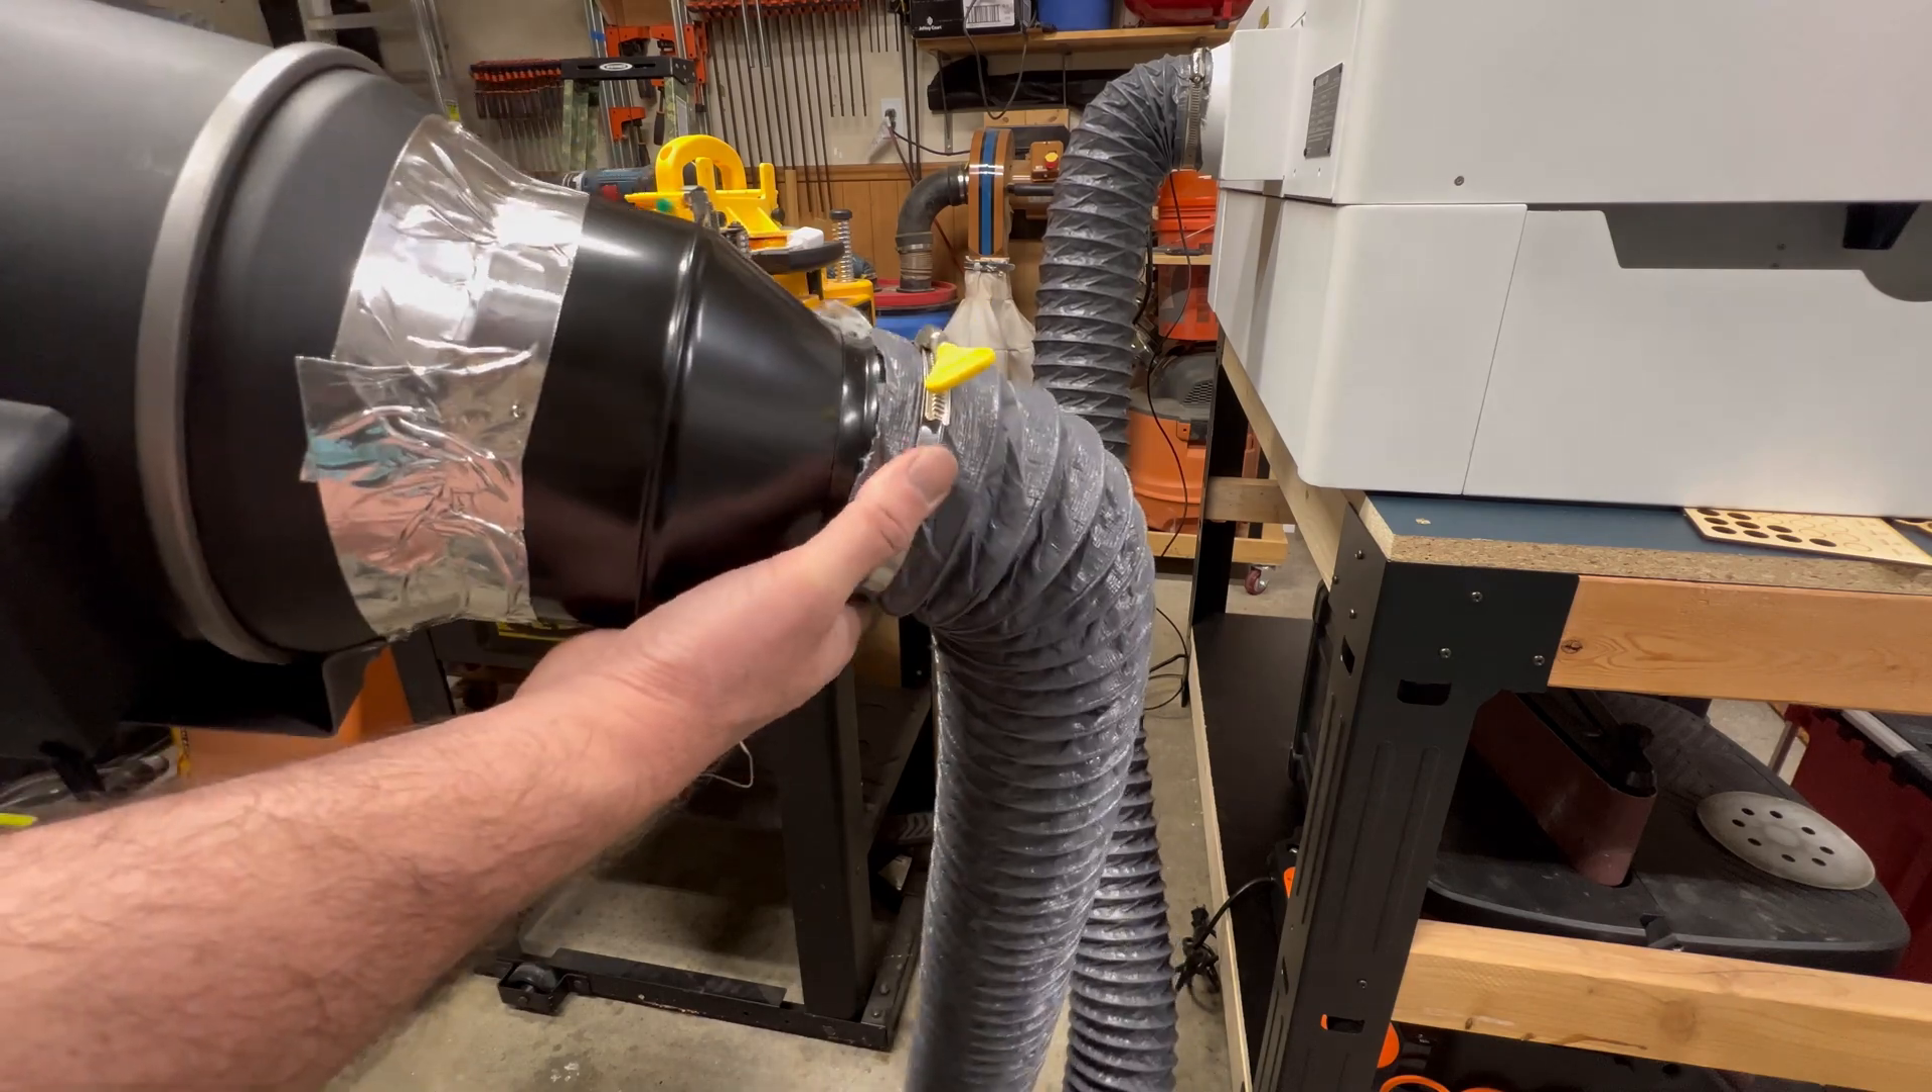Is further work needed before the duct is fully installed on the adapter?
No.